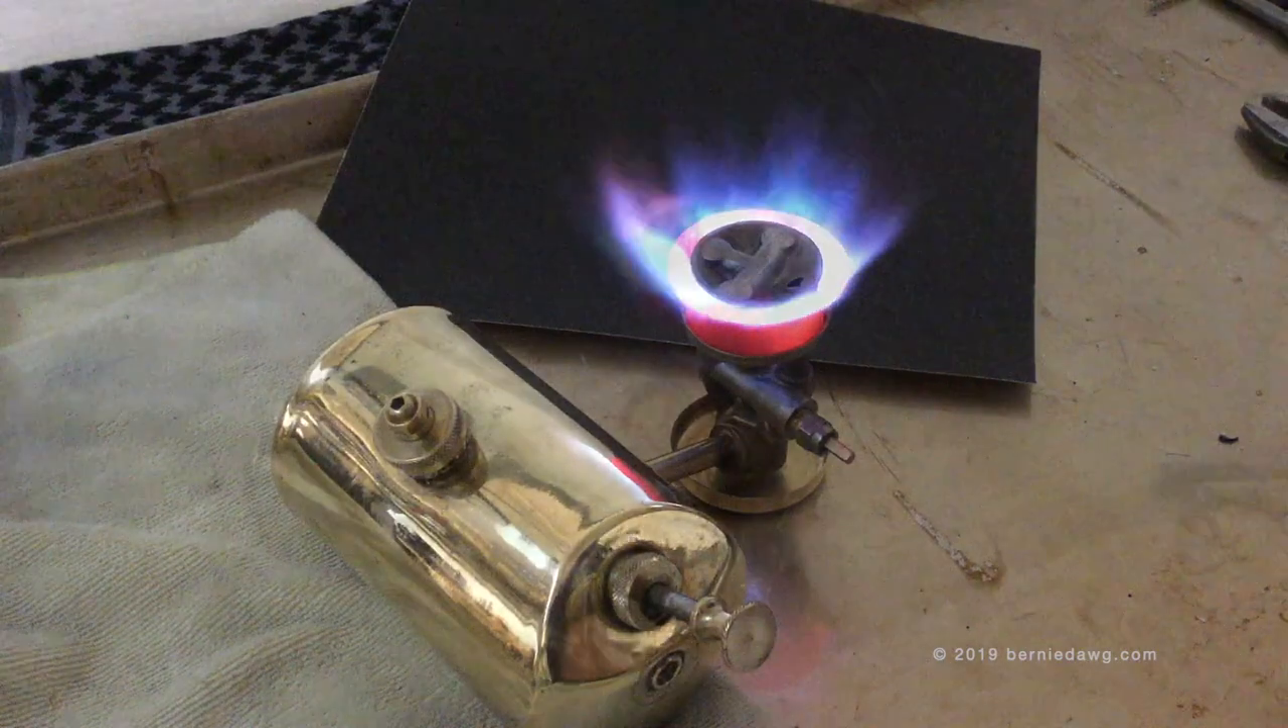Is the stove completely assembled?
Yes.